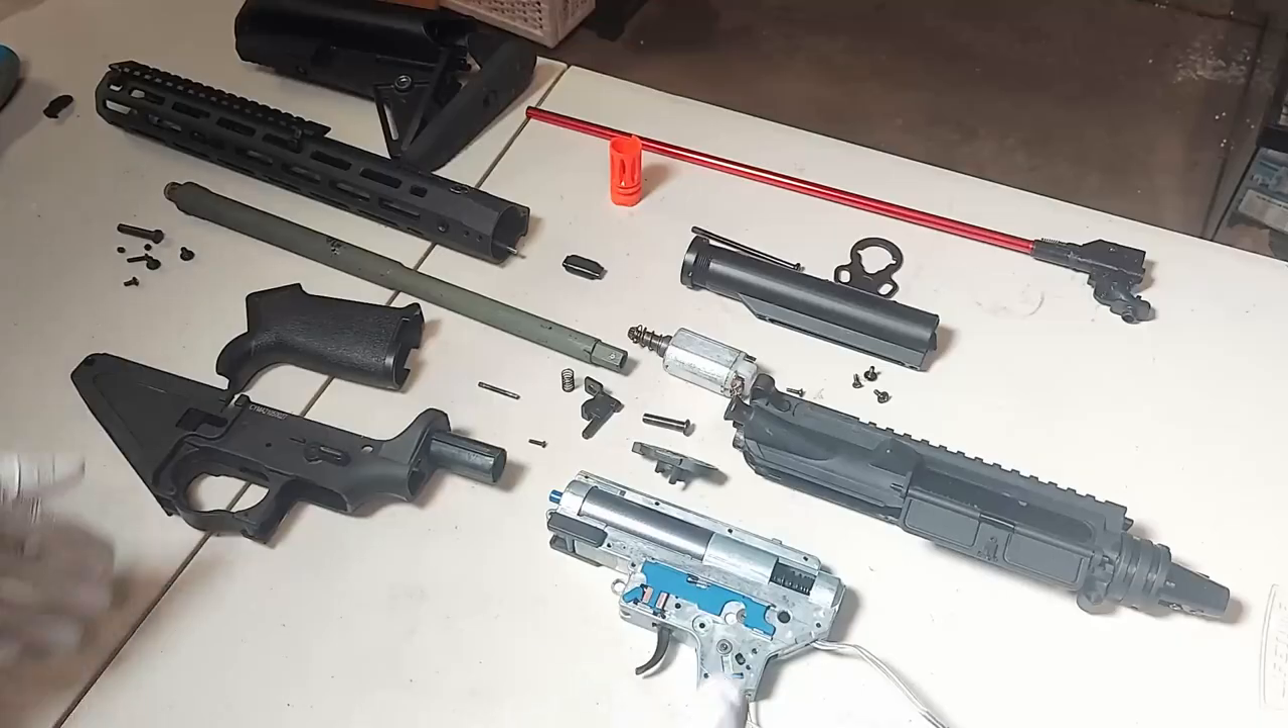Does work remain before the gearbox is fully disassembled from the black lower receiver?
No.